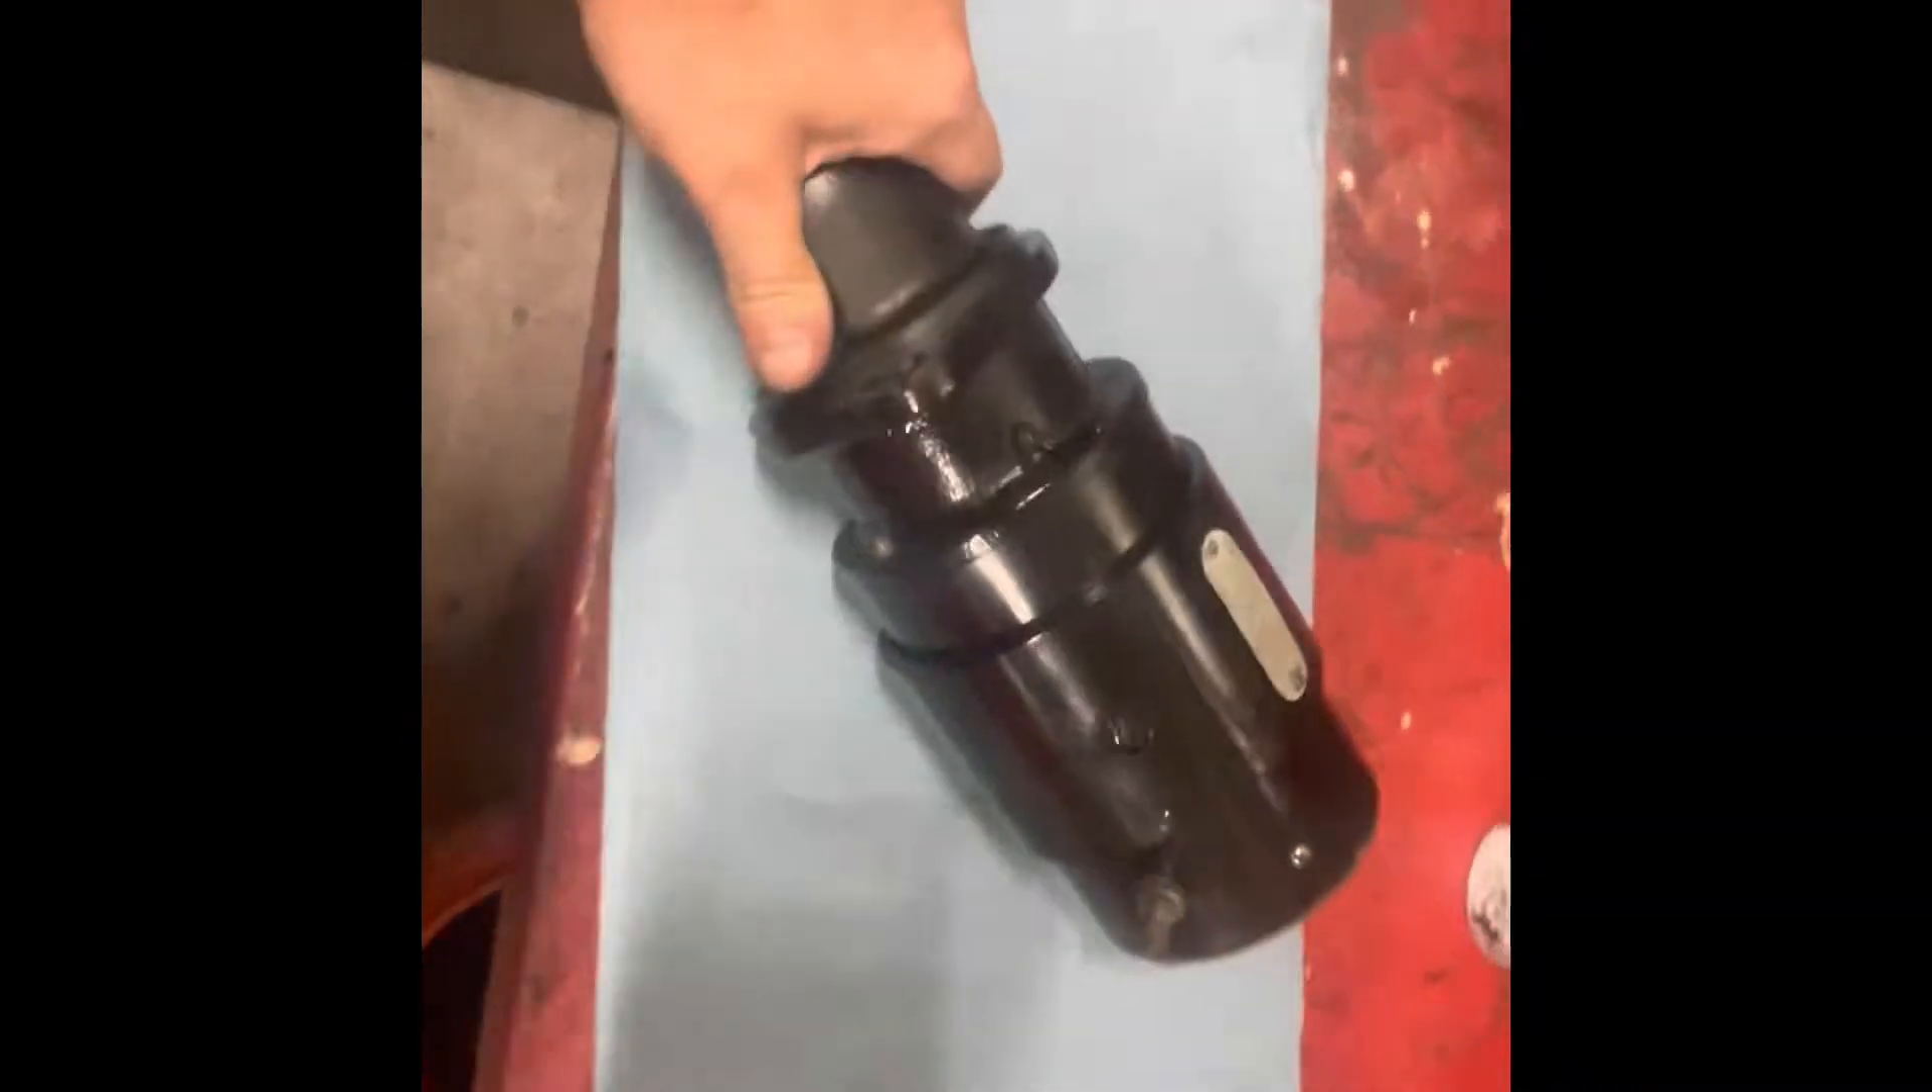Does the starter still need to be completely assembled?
No.